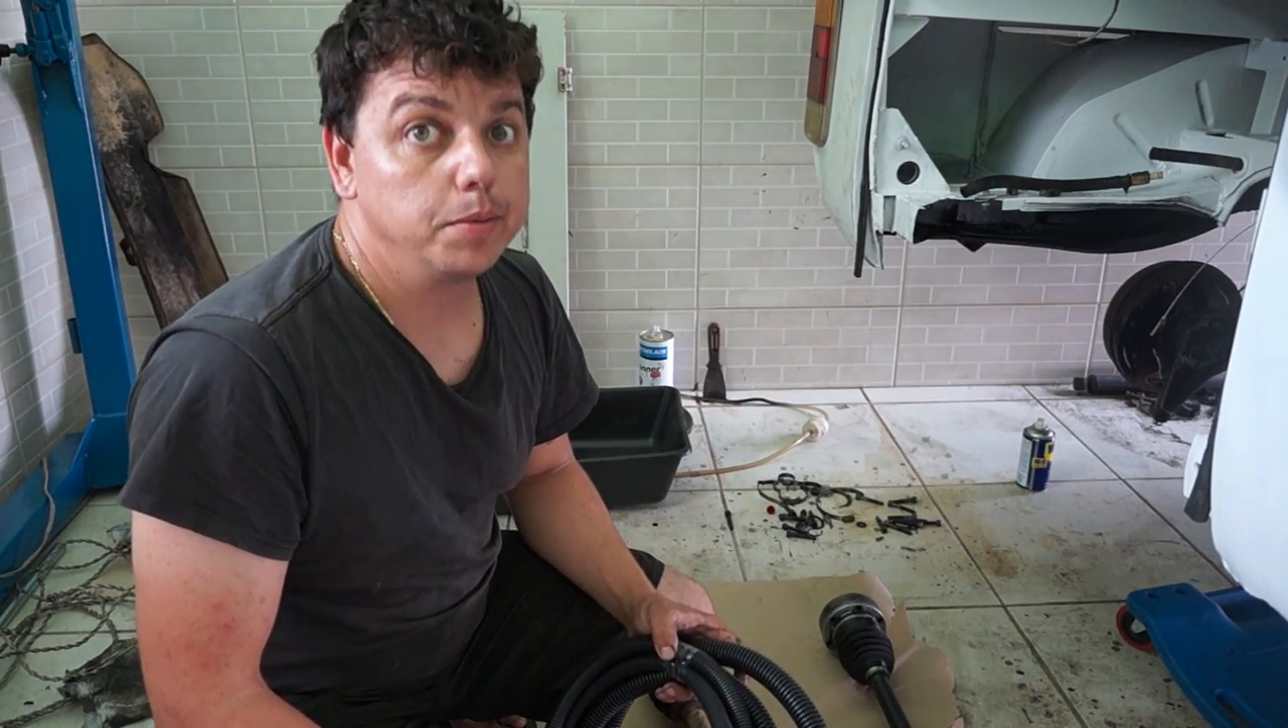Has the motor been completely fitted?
No.